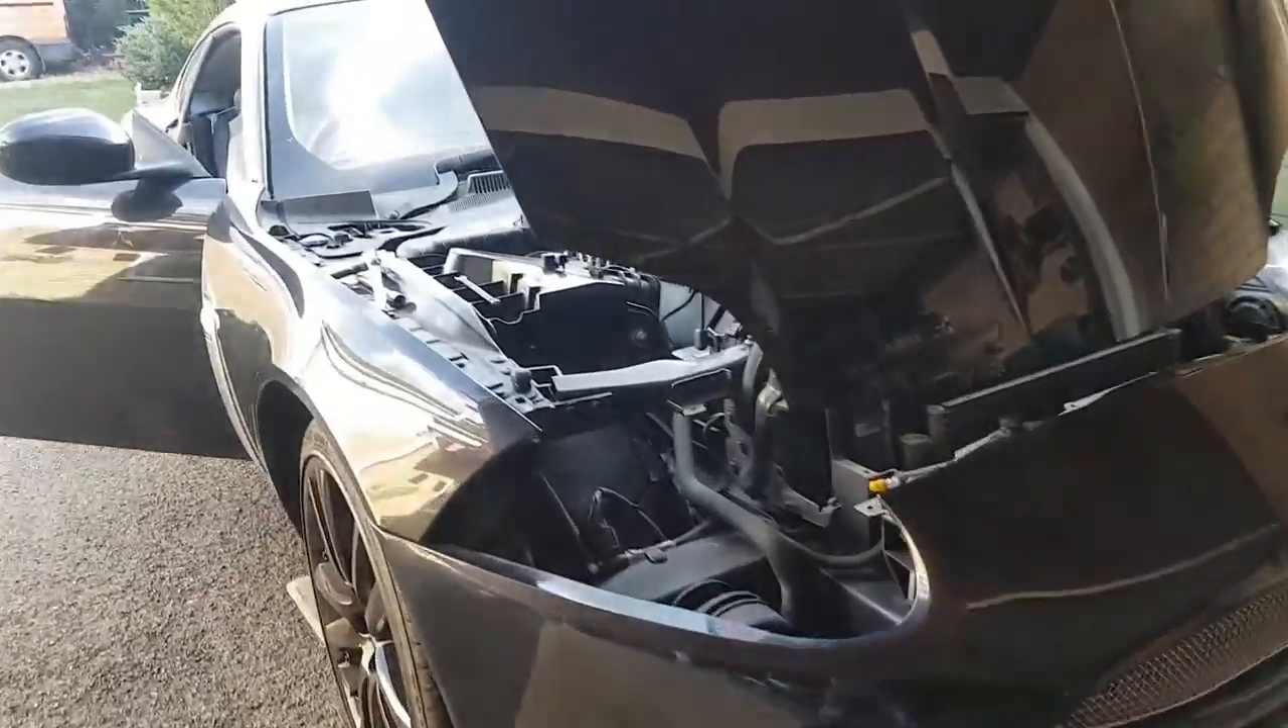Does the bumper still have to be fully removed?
Yes.